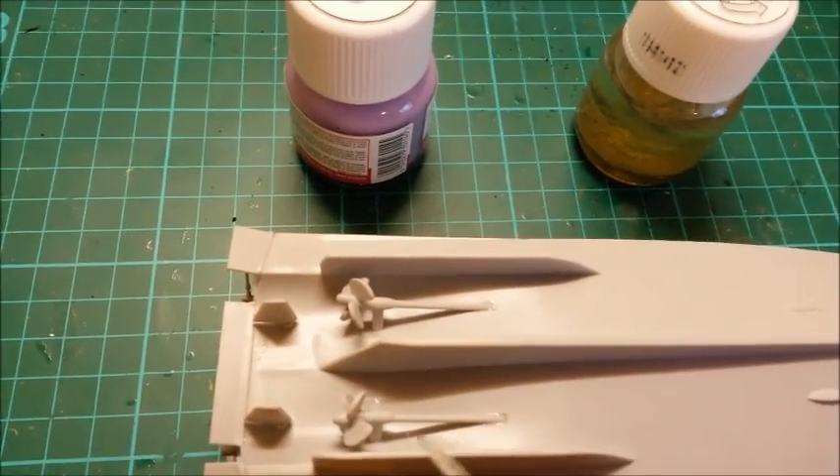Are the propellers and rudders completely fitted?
Yes.